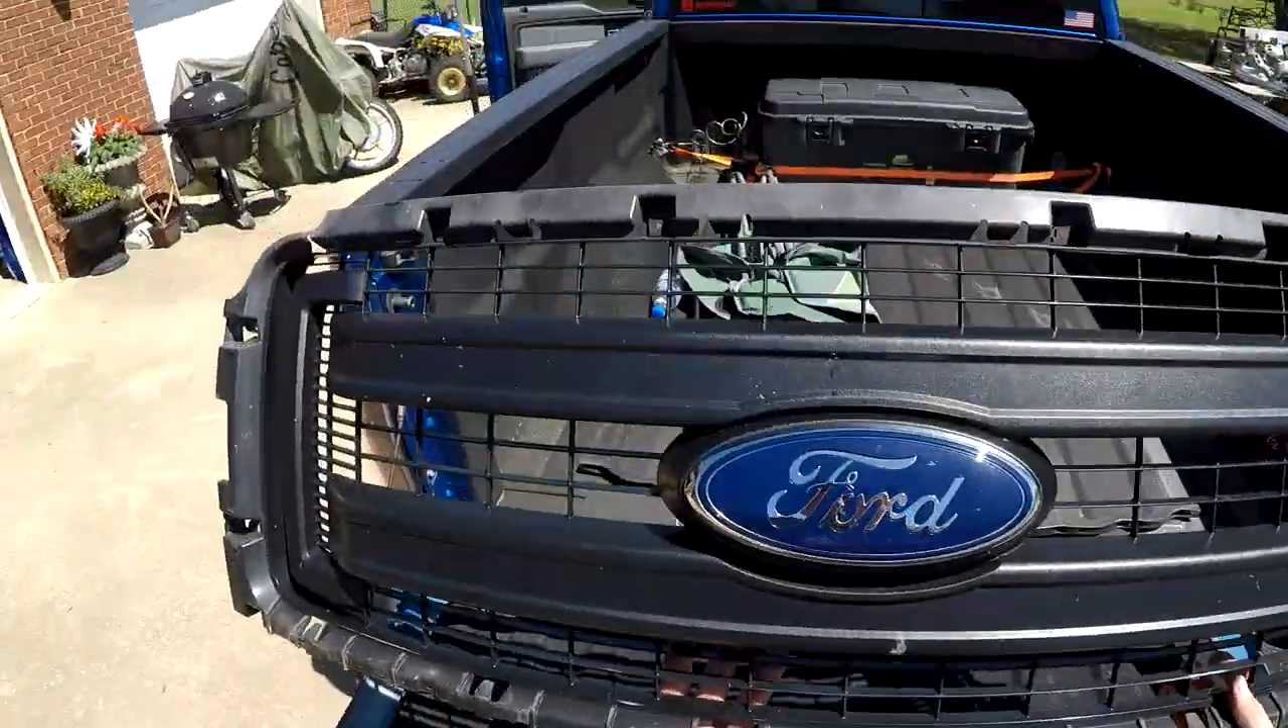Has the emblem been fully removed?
No.